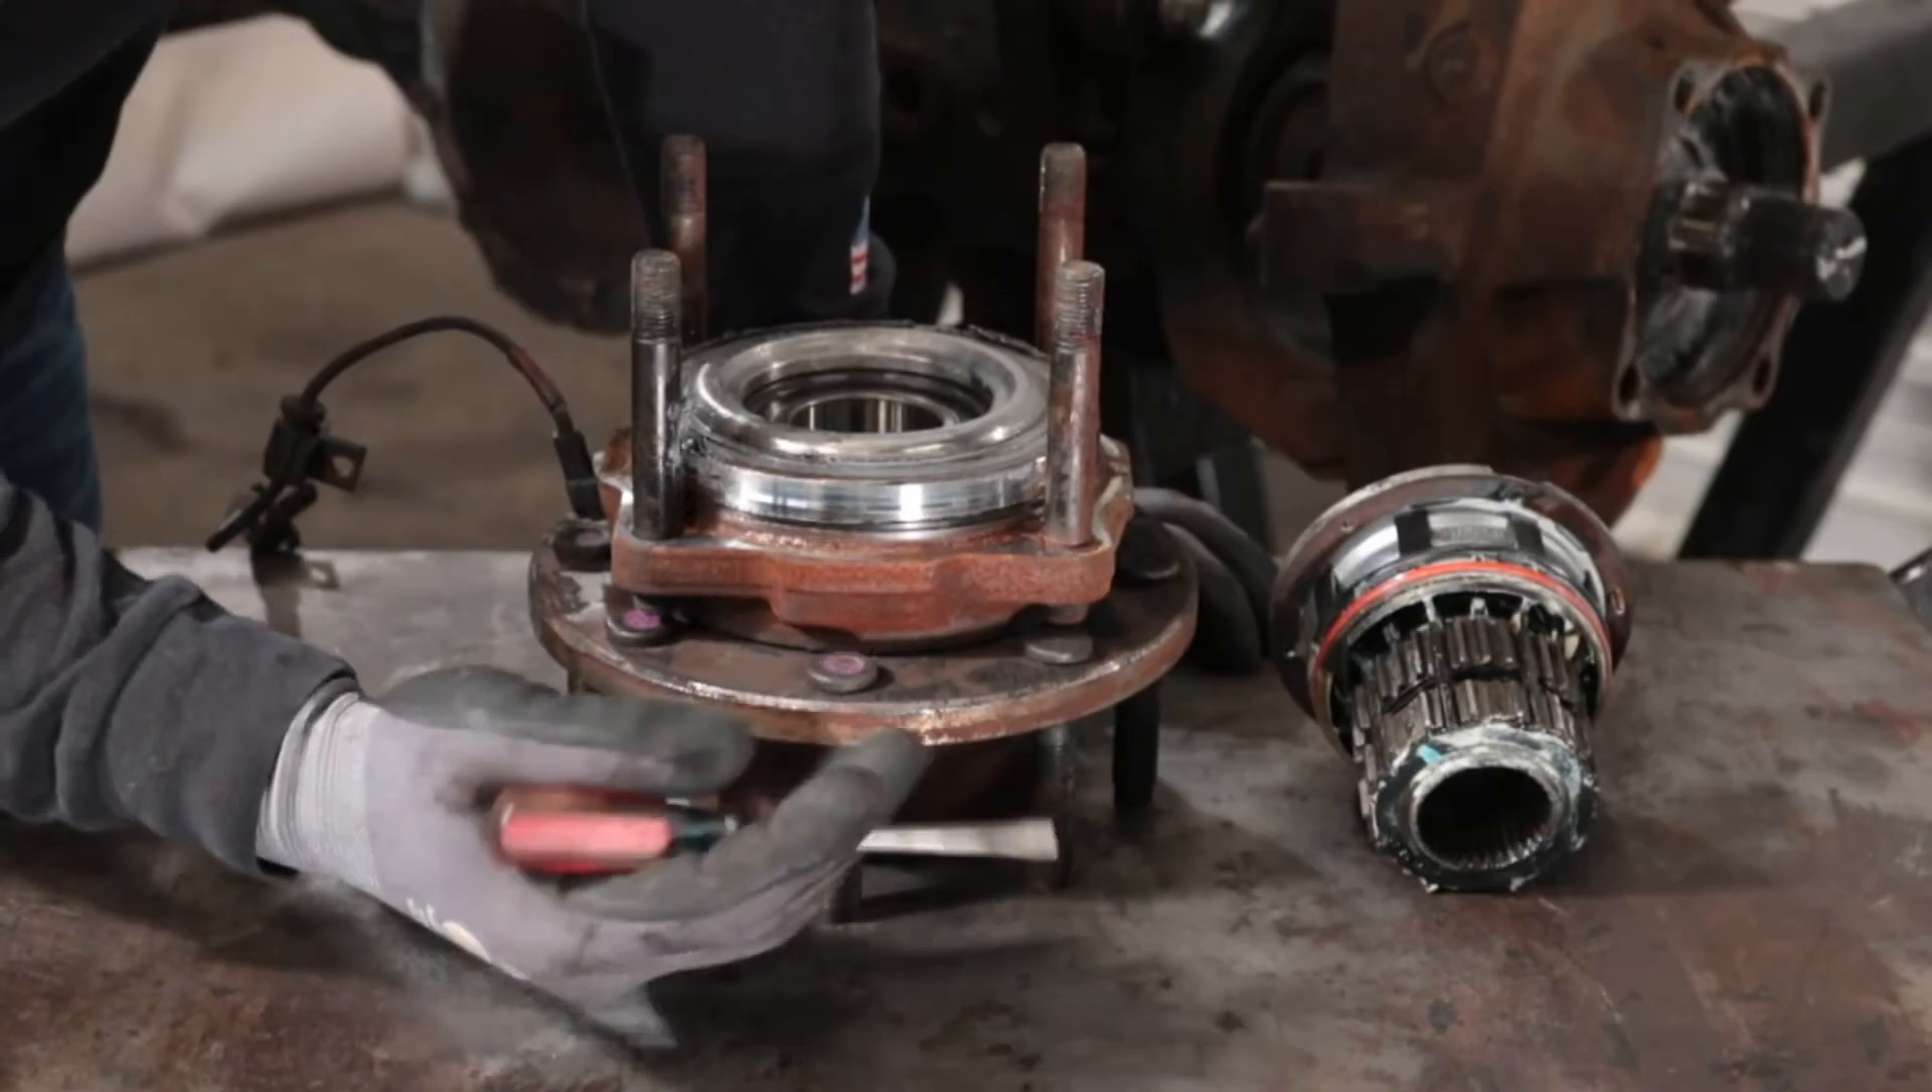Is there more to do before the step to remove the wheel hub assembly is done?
No.